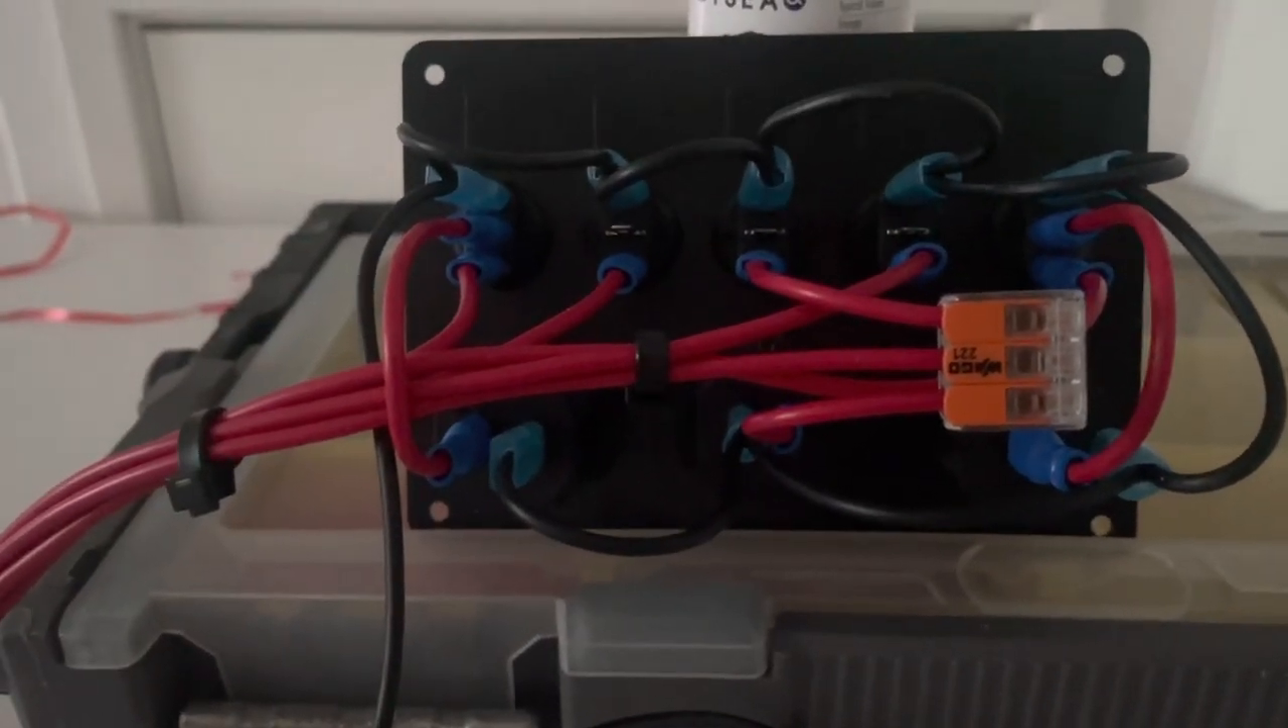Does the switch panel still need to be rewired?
No.